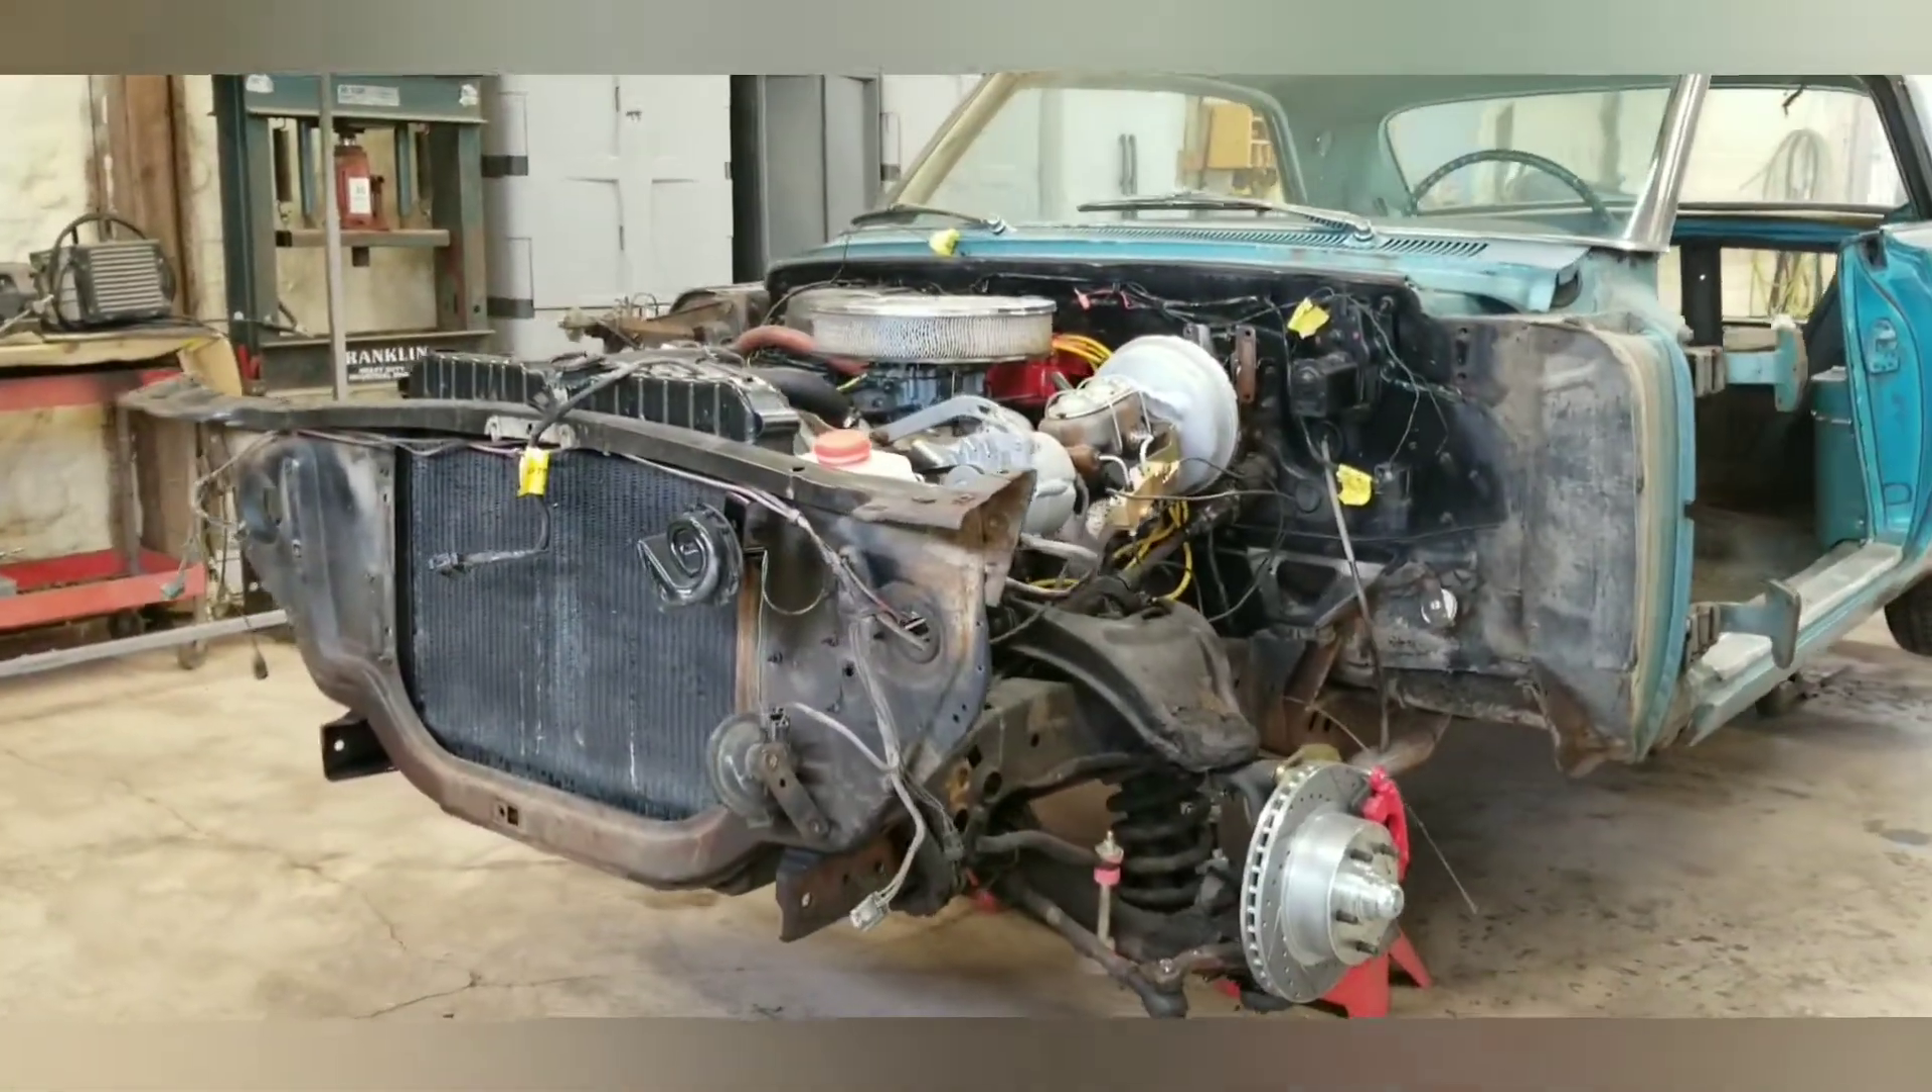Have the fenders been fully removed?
Yes.